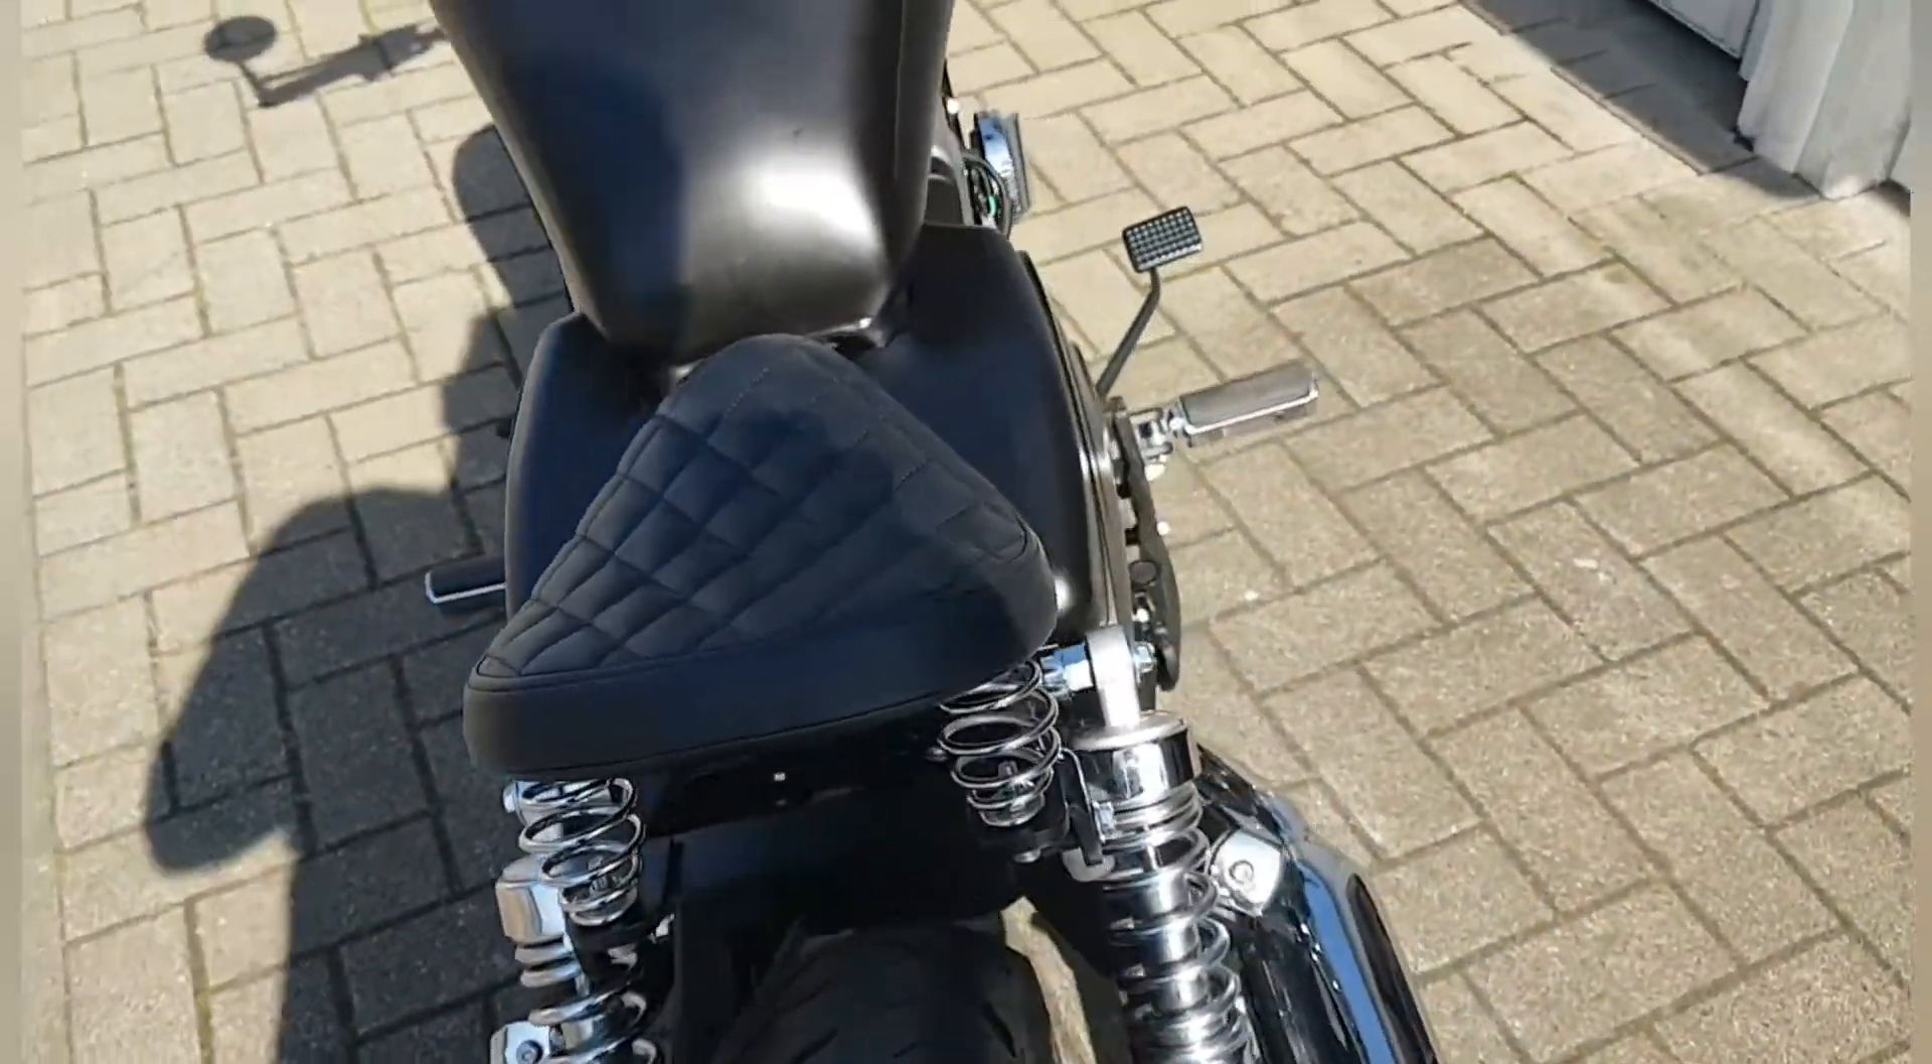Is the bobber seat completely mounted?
Yes.